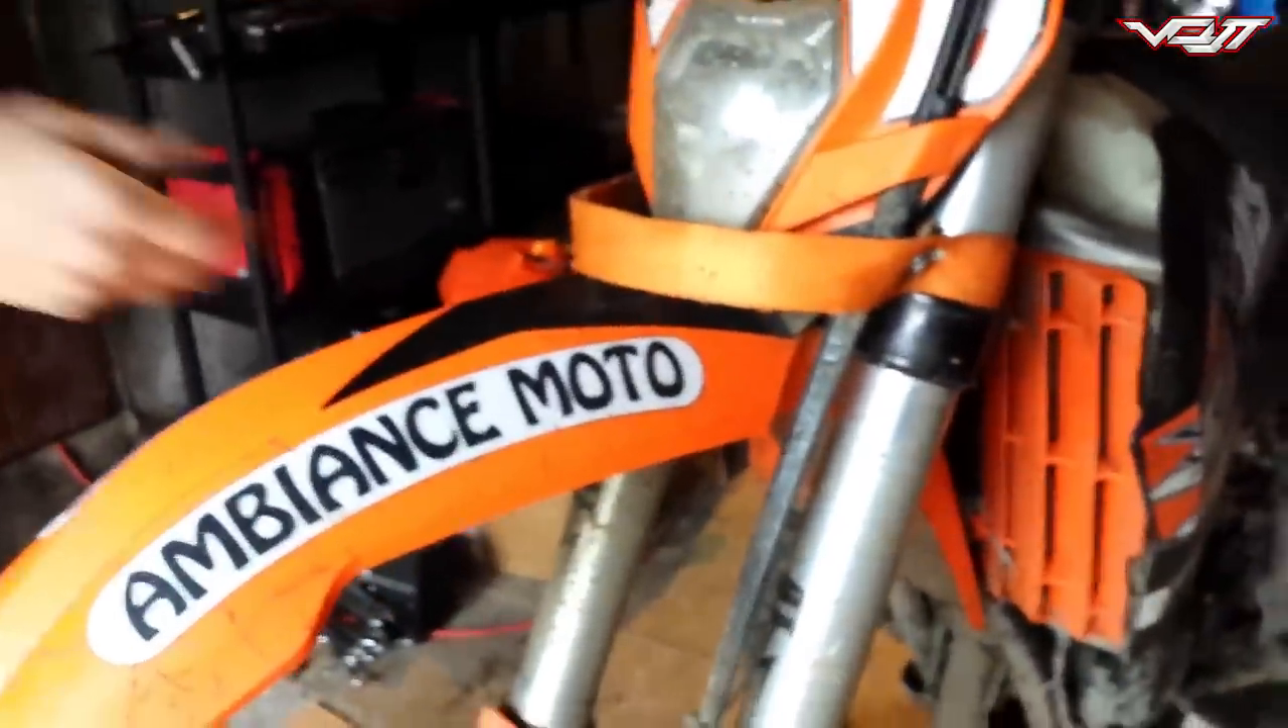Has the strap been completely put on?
Yes.